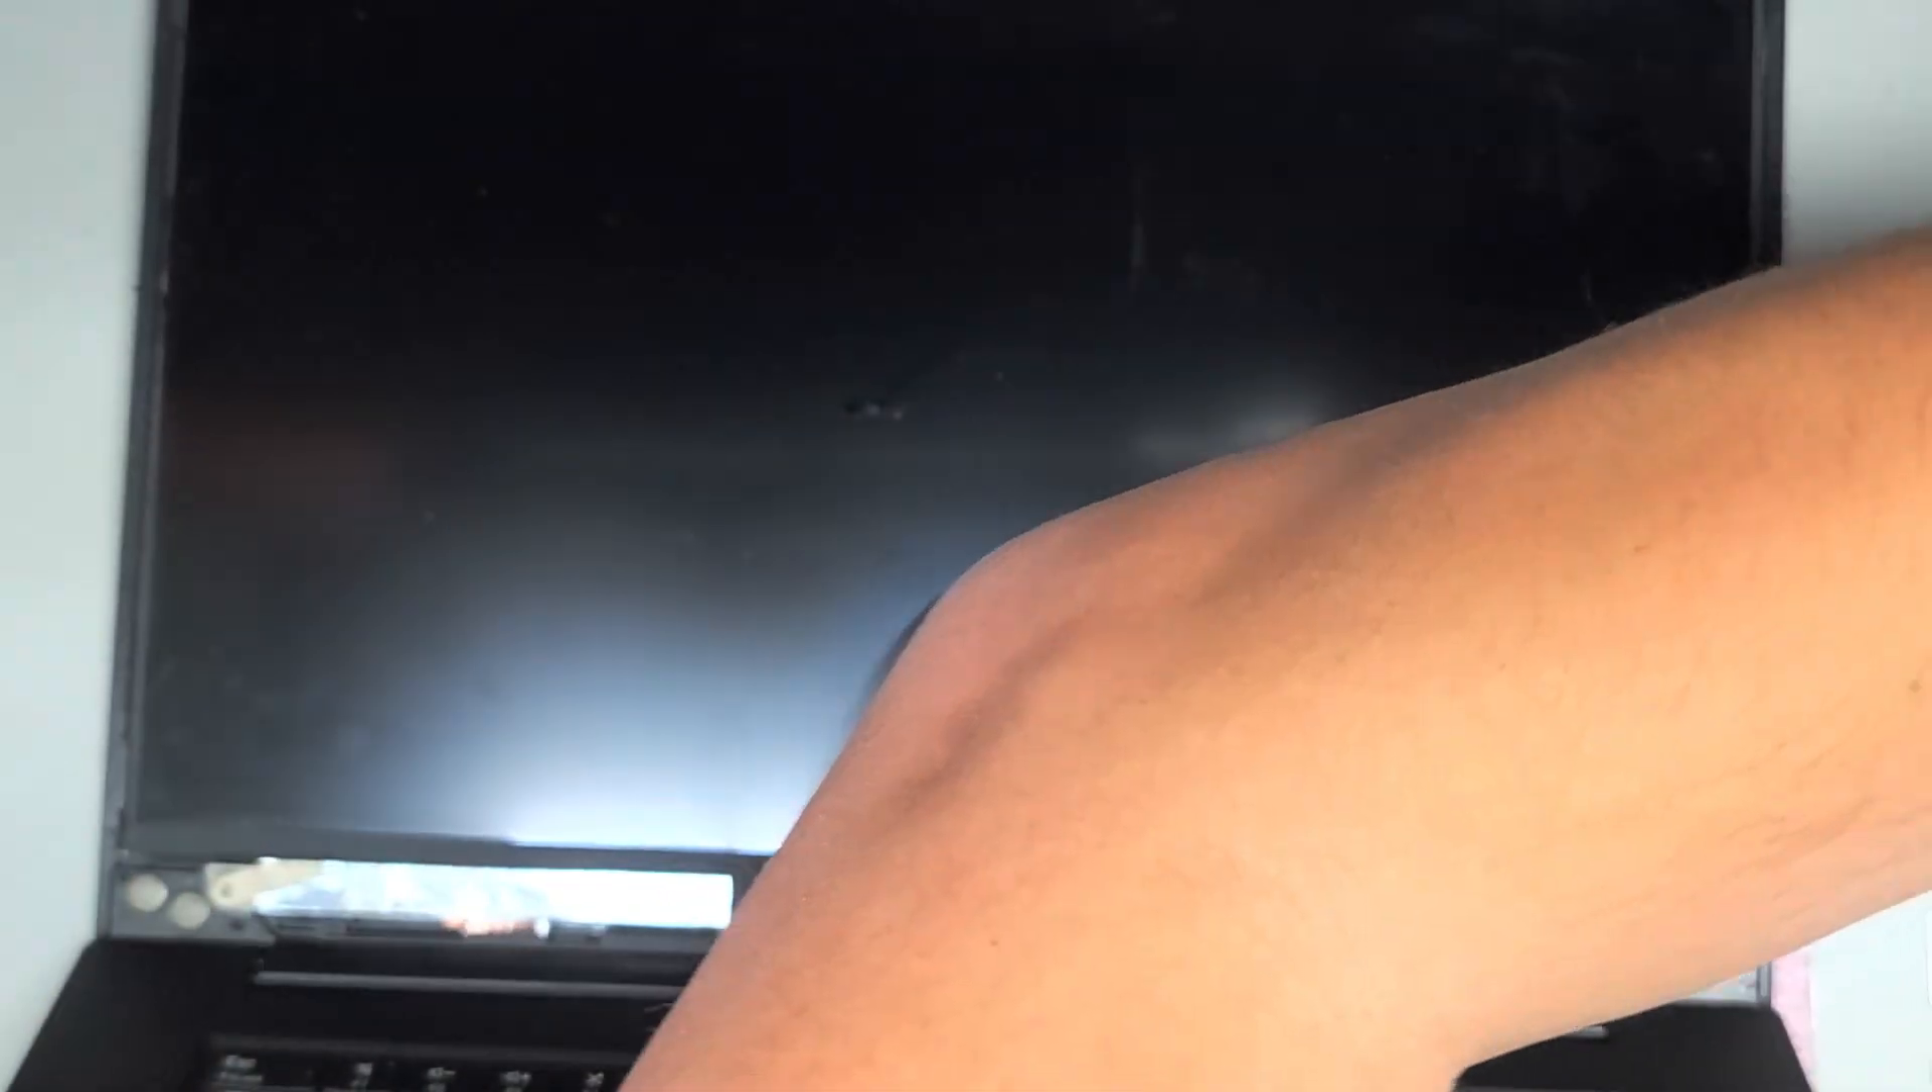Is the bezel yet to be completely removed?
No.